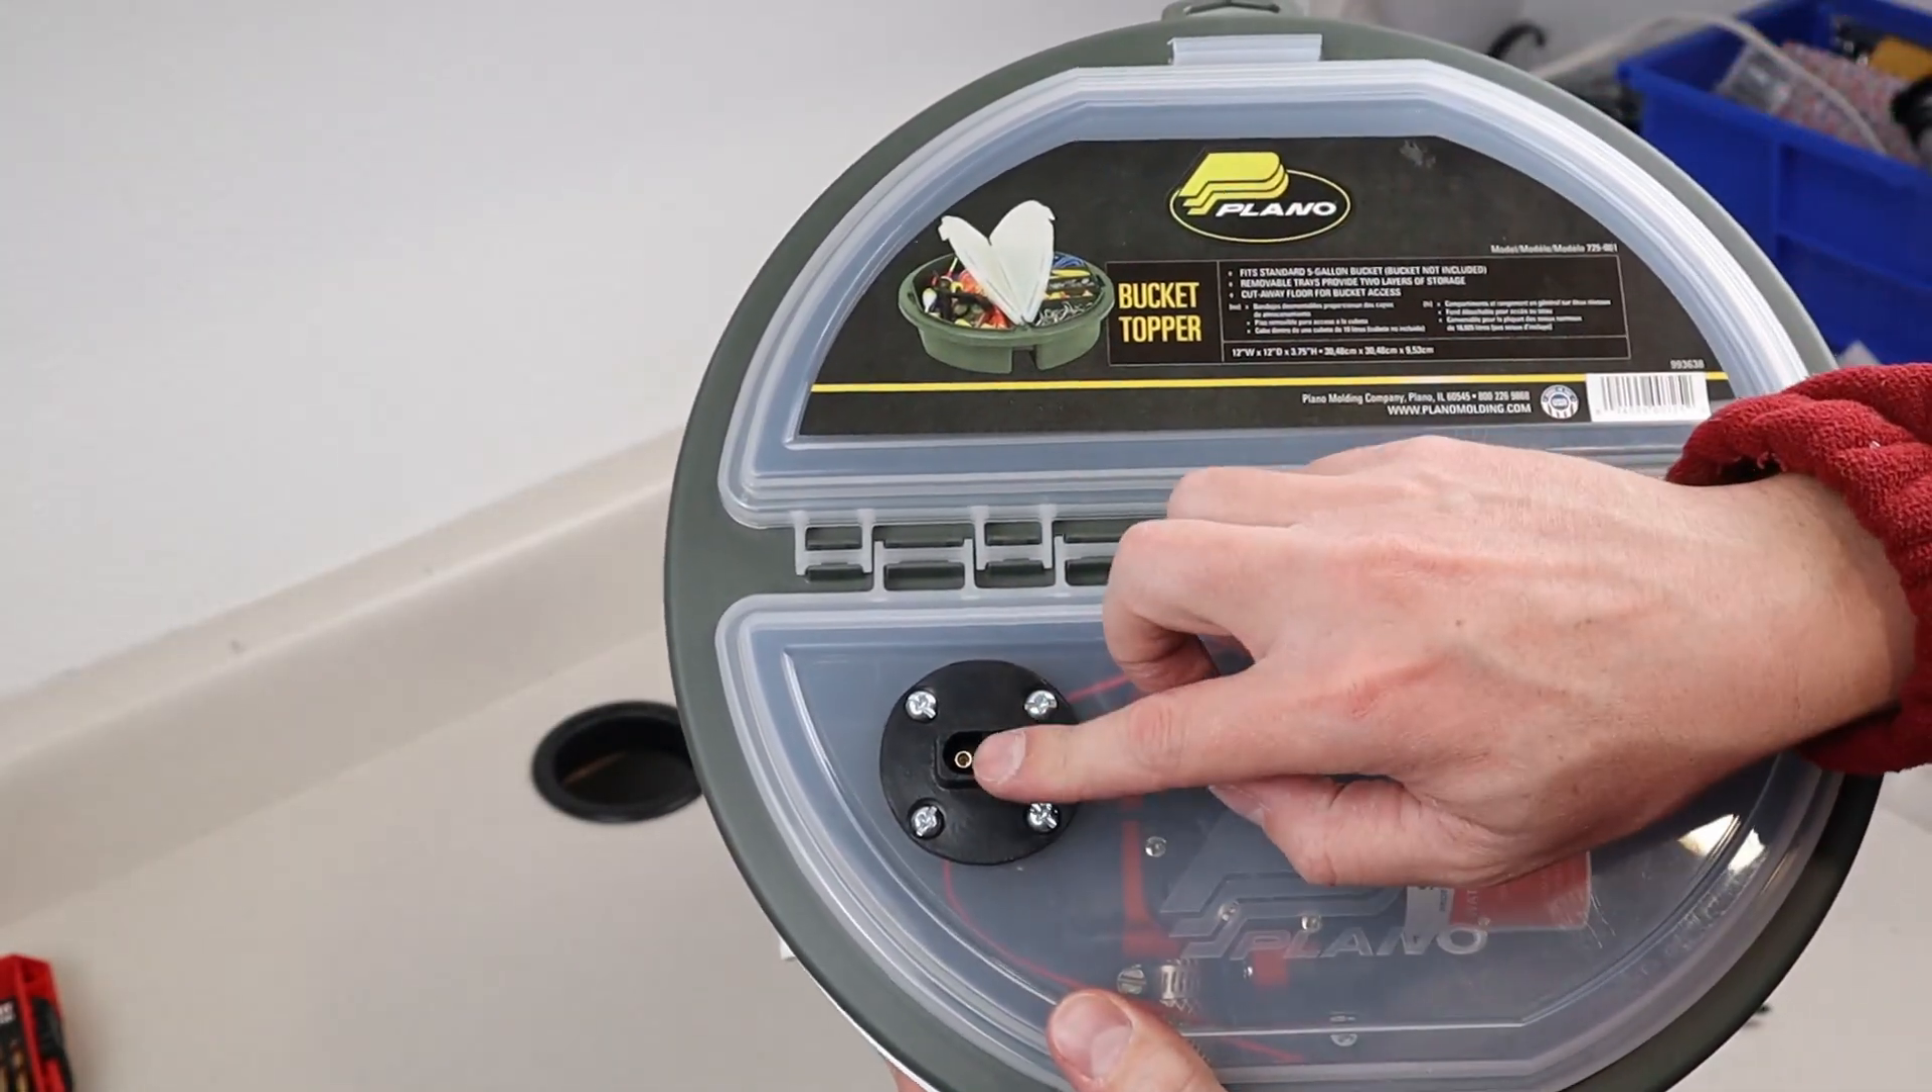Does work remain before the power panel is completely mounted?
No.